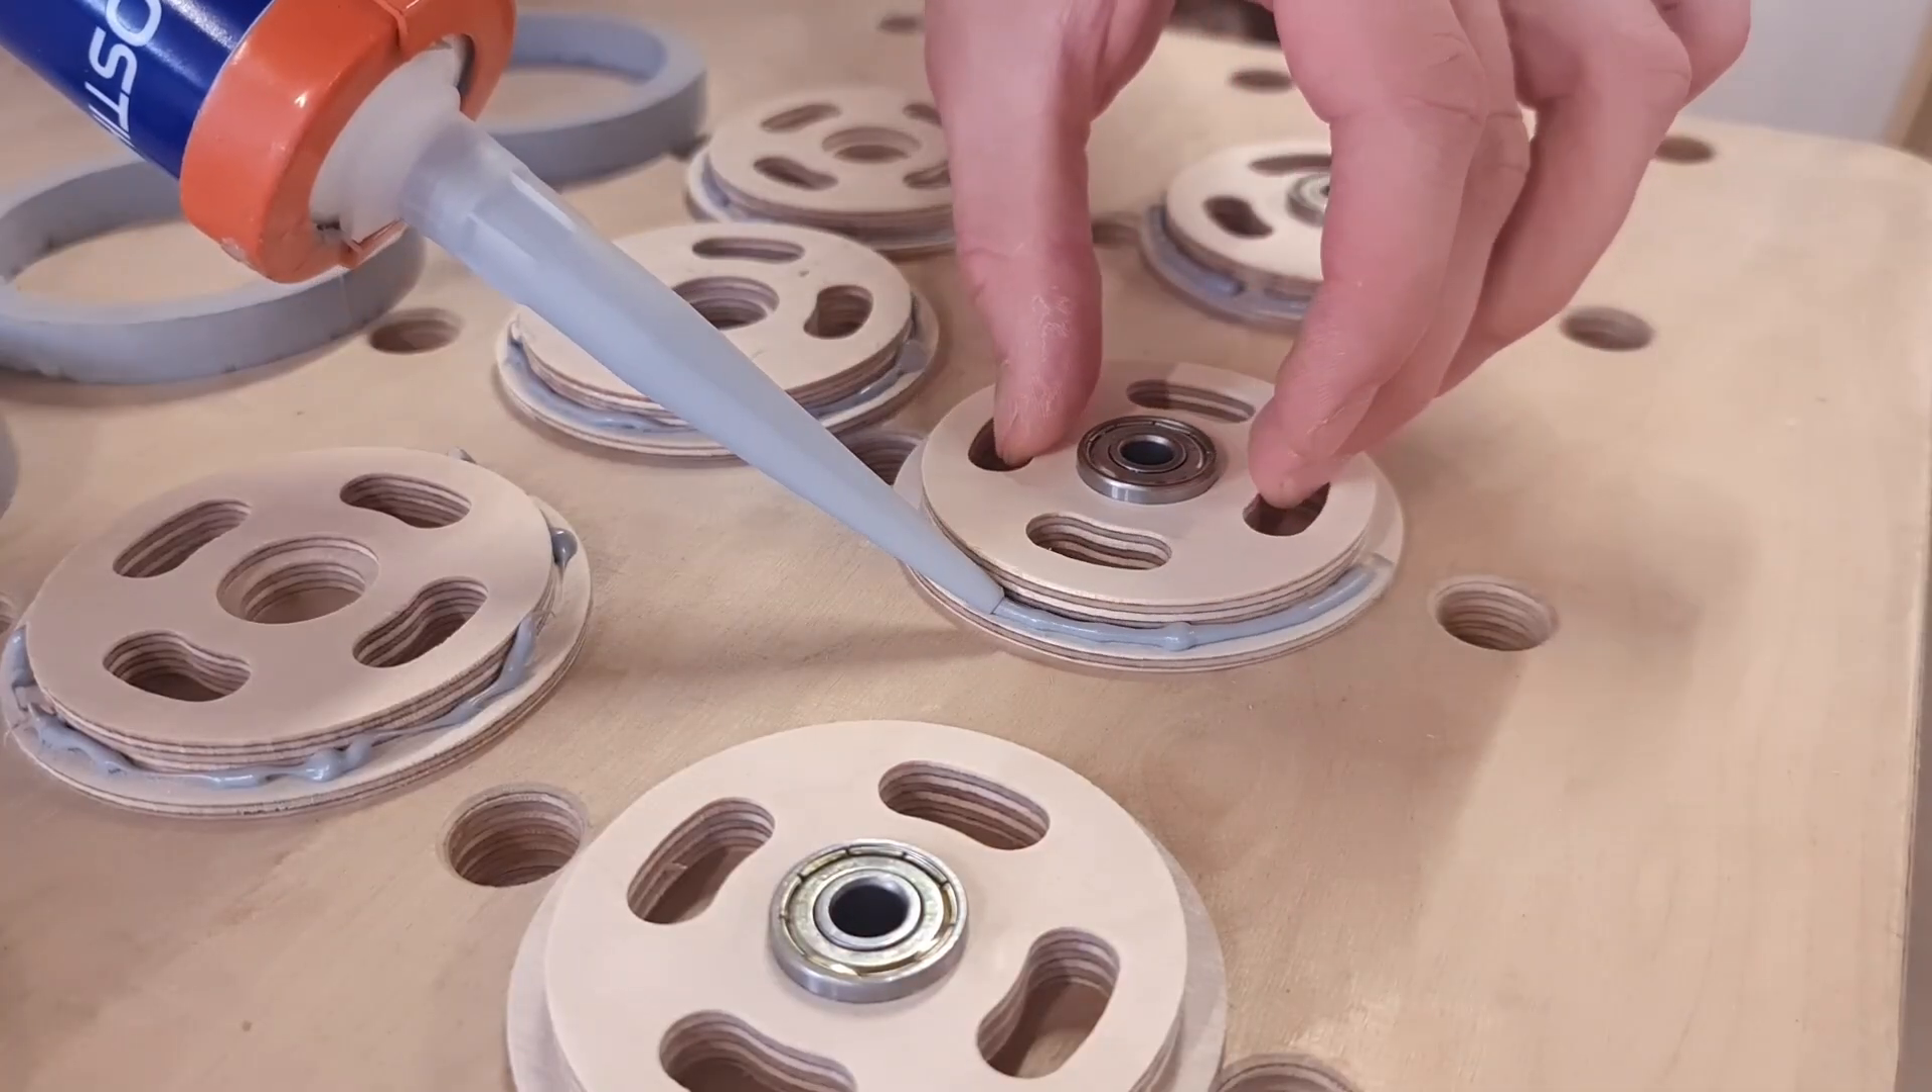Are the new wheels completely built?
No.